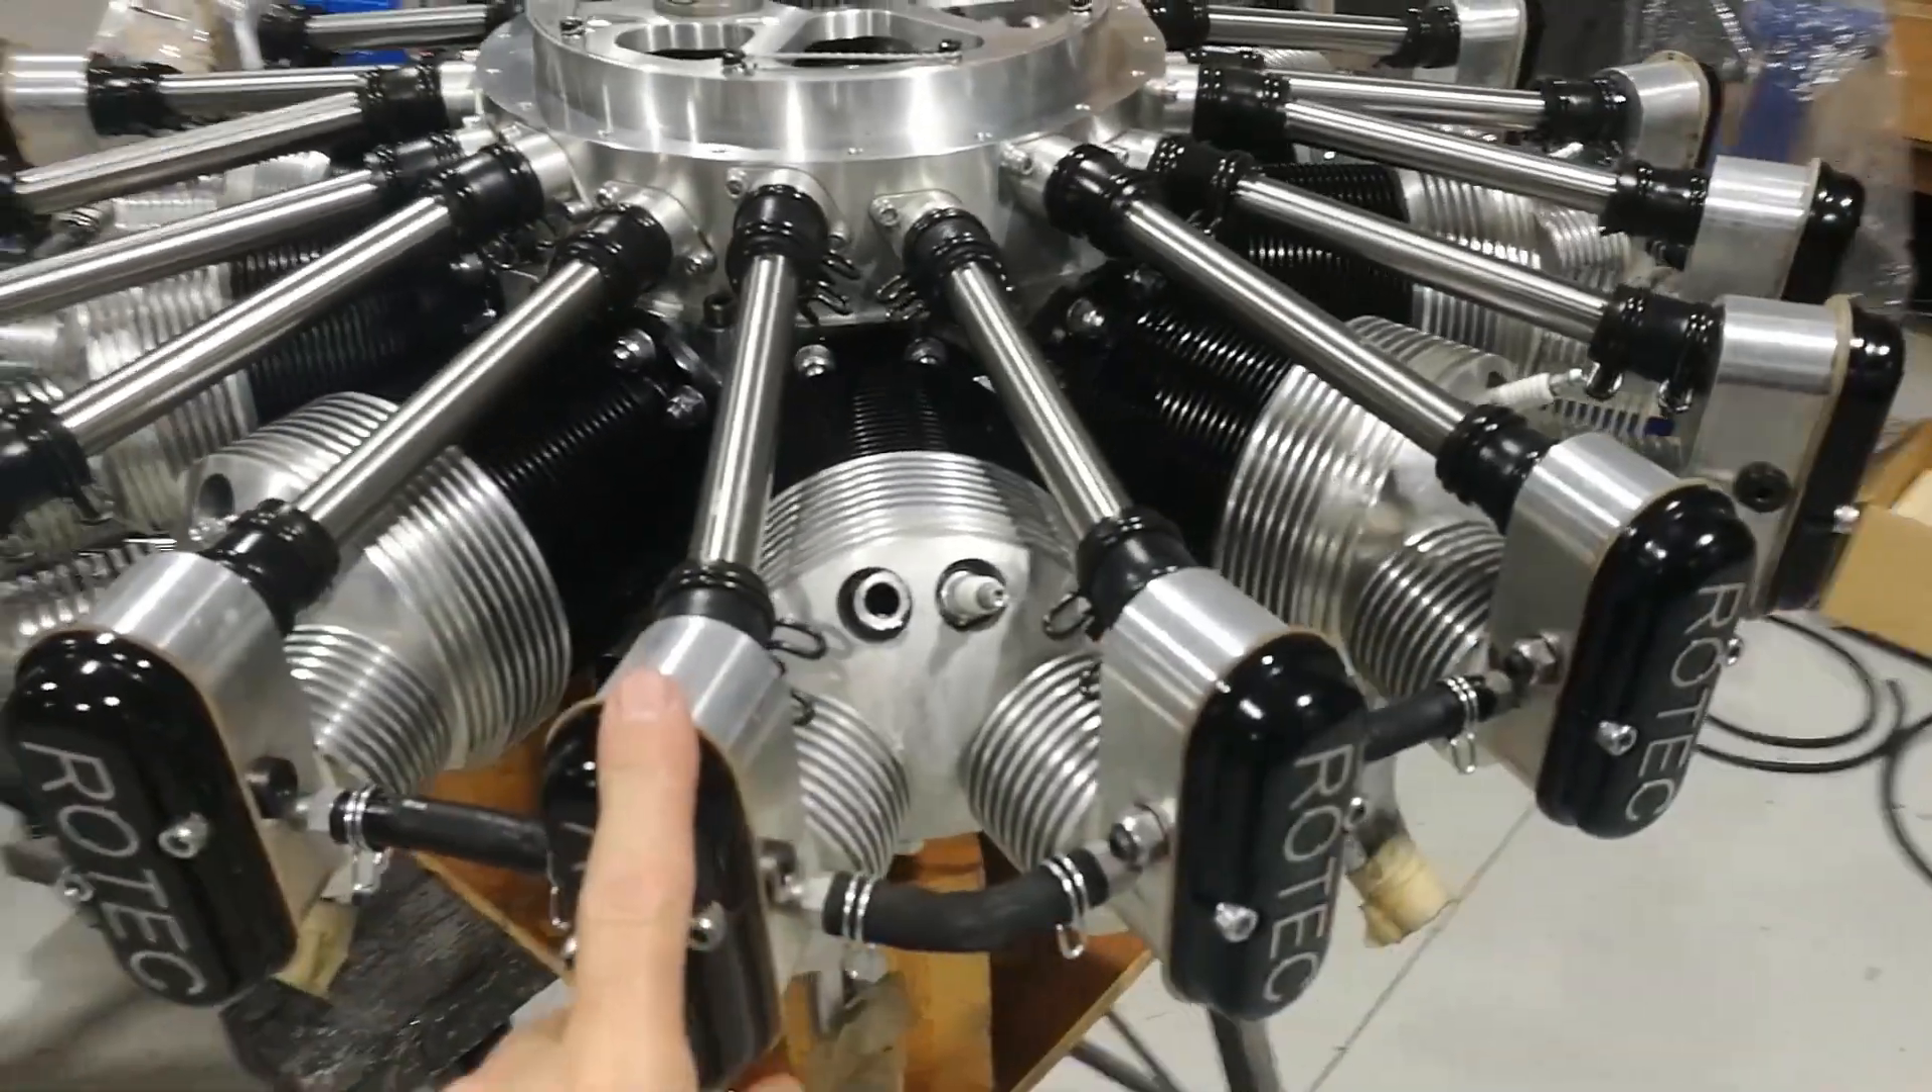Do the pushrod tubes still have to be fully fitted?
No.